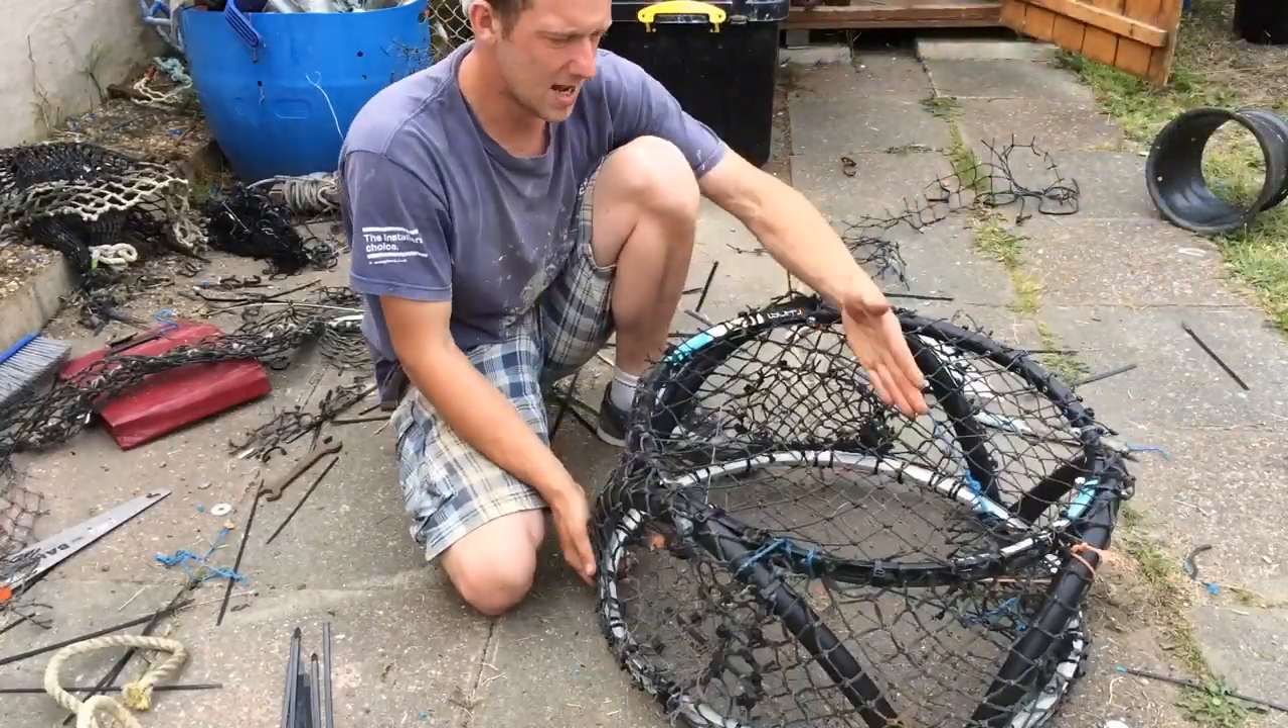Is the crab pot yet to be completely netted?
No.